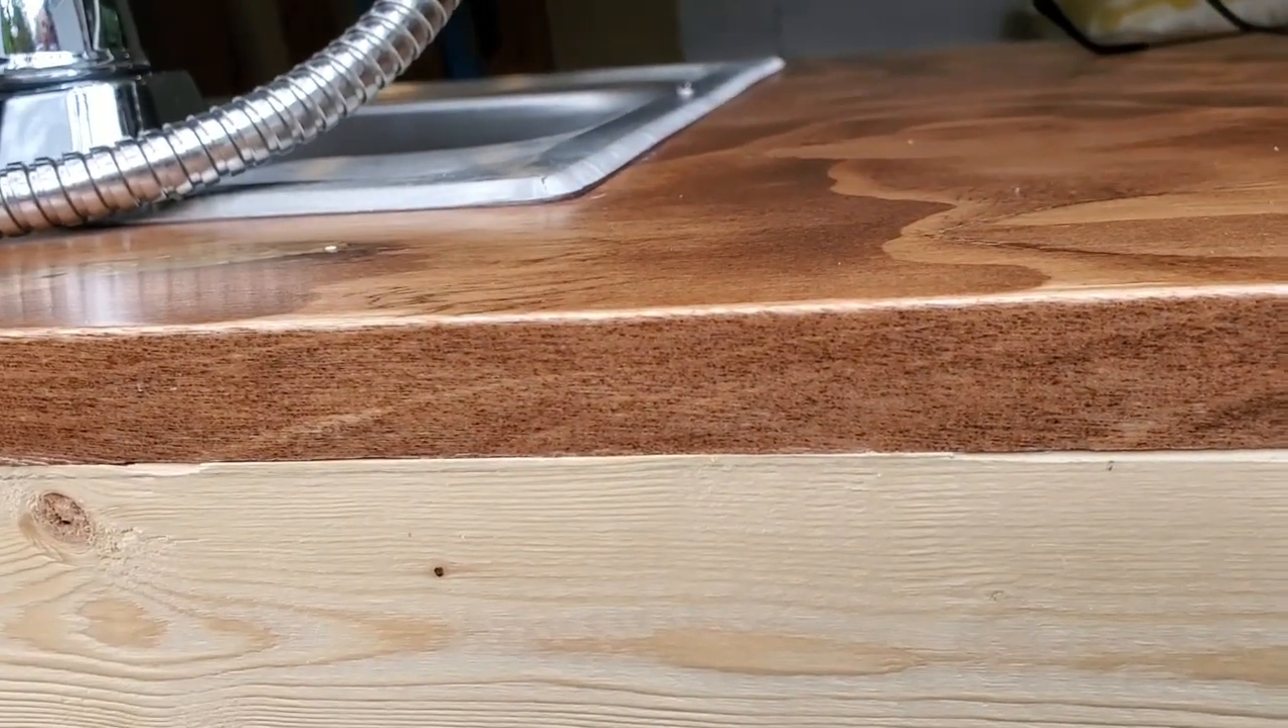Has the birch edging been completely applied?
Yes.